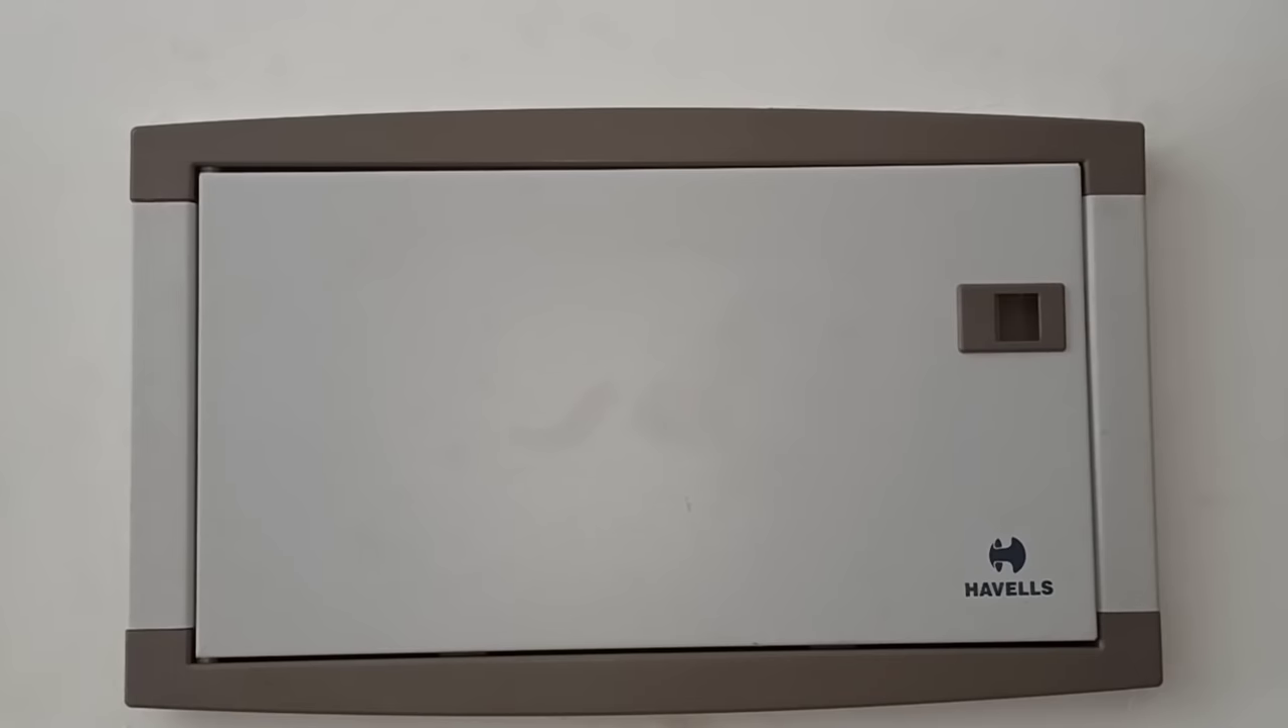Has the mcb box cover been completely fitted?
Yes.